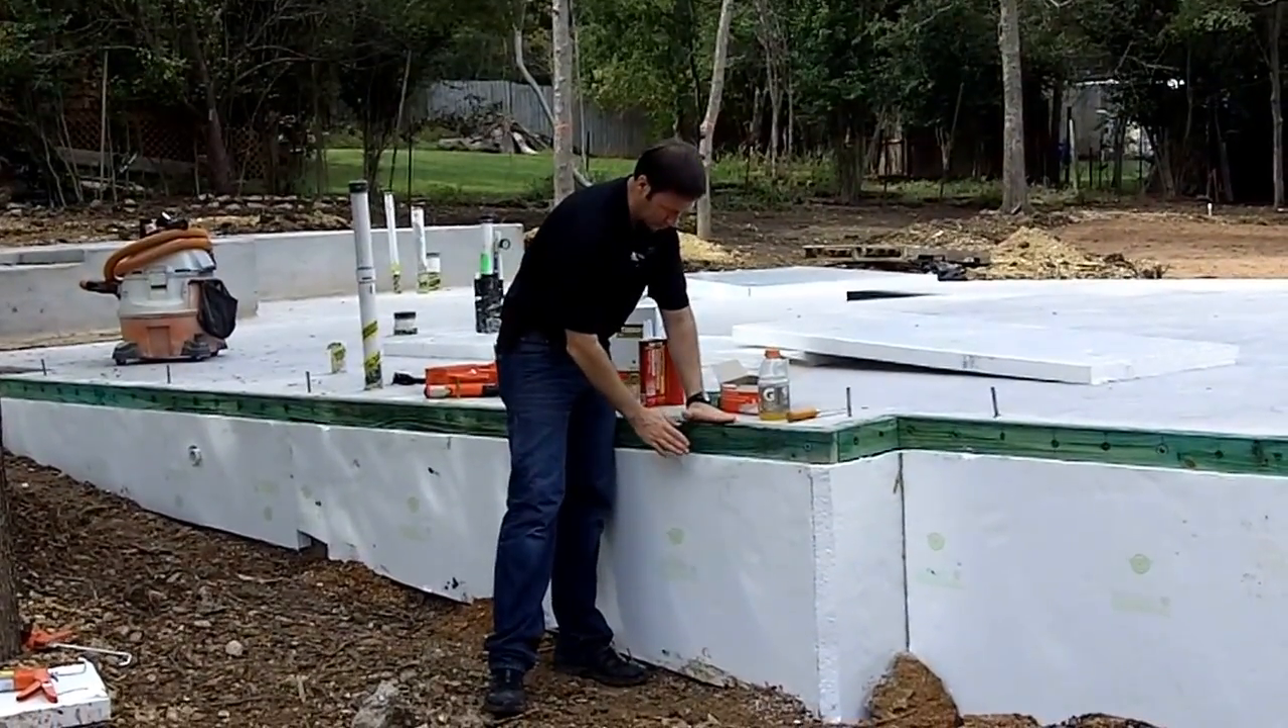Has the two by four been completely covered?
No.